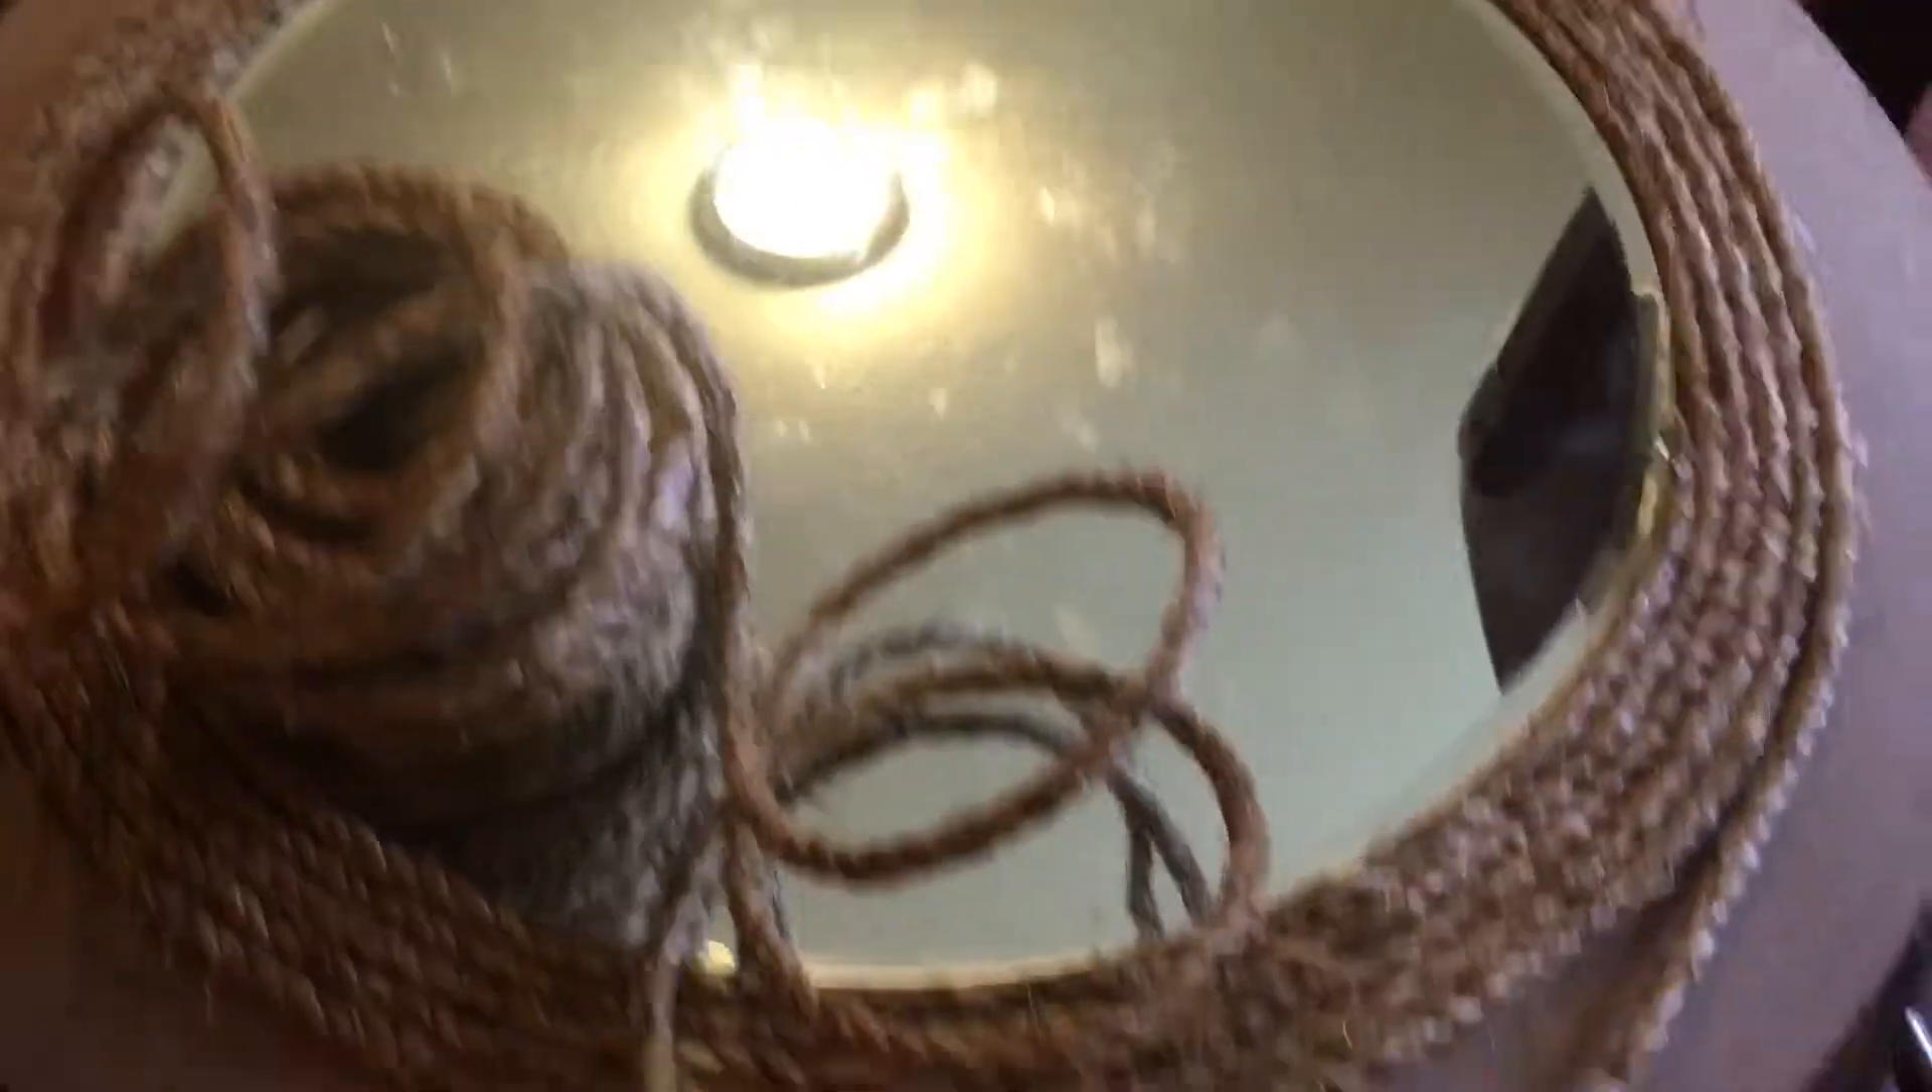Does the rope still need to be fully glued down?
Yes.